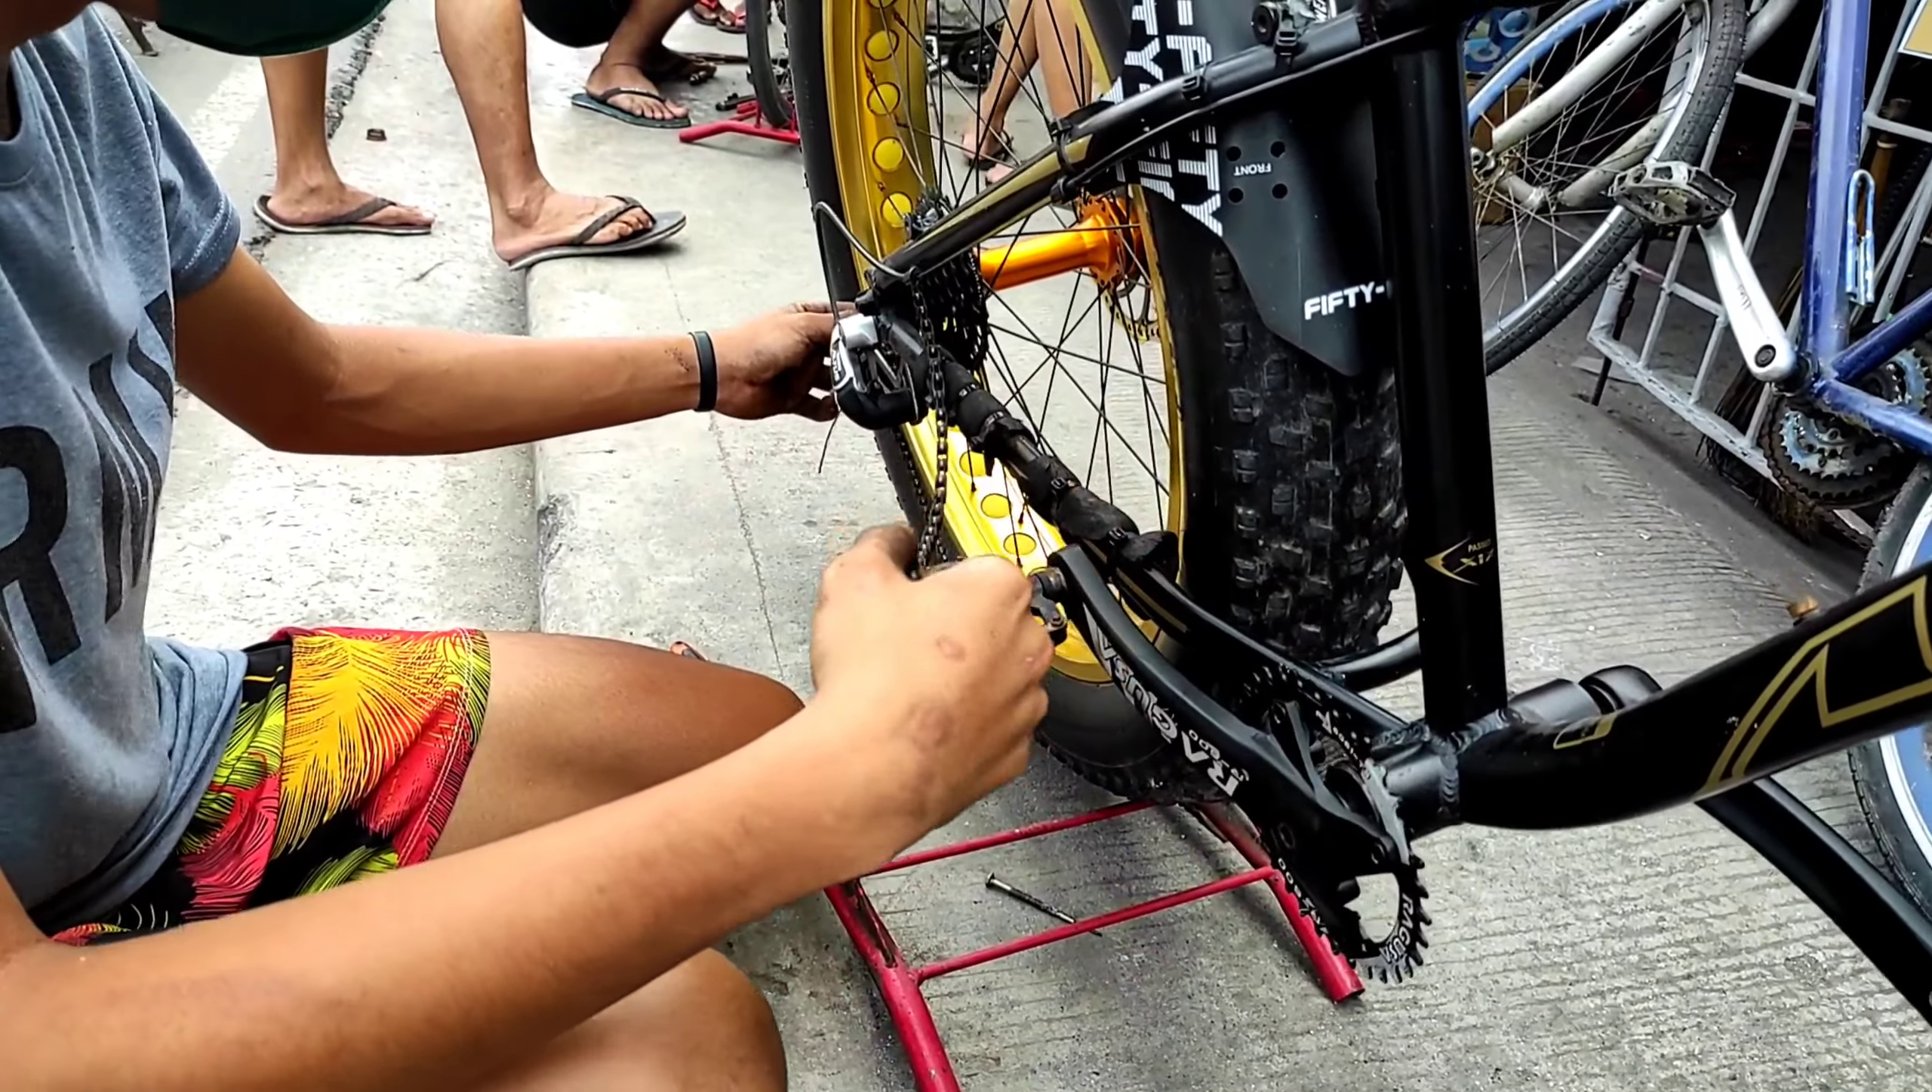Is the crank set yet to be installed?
No.